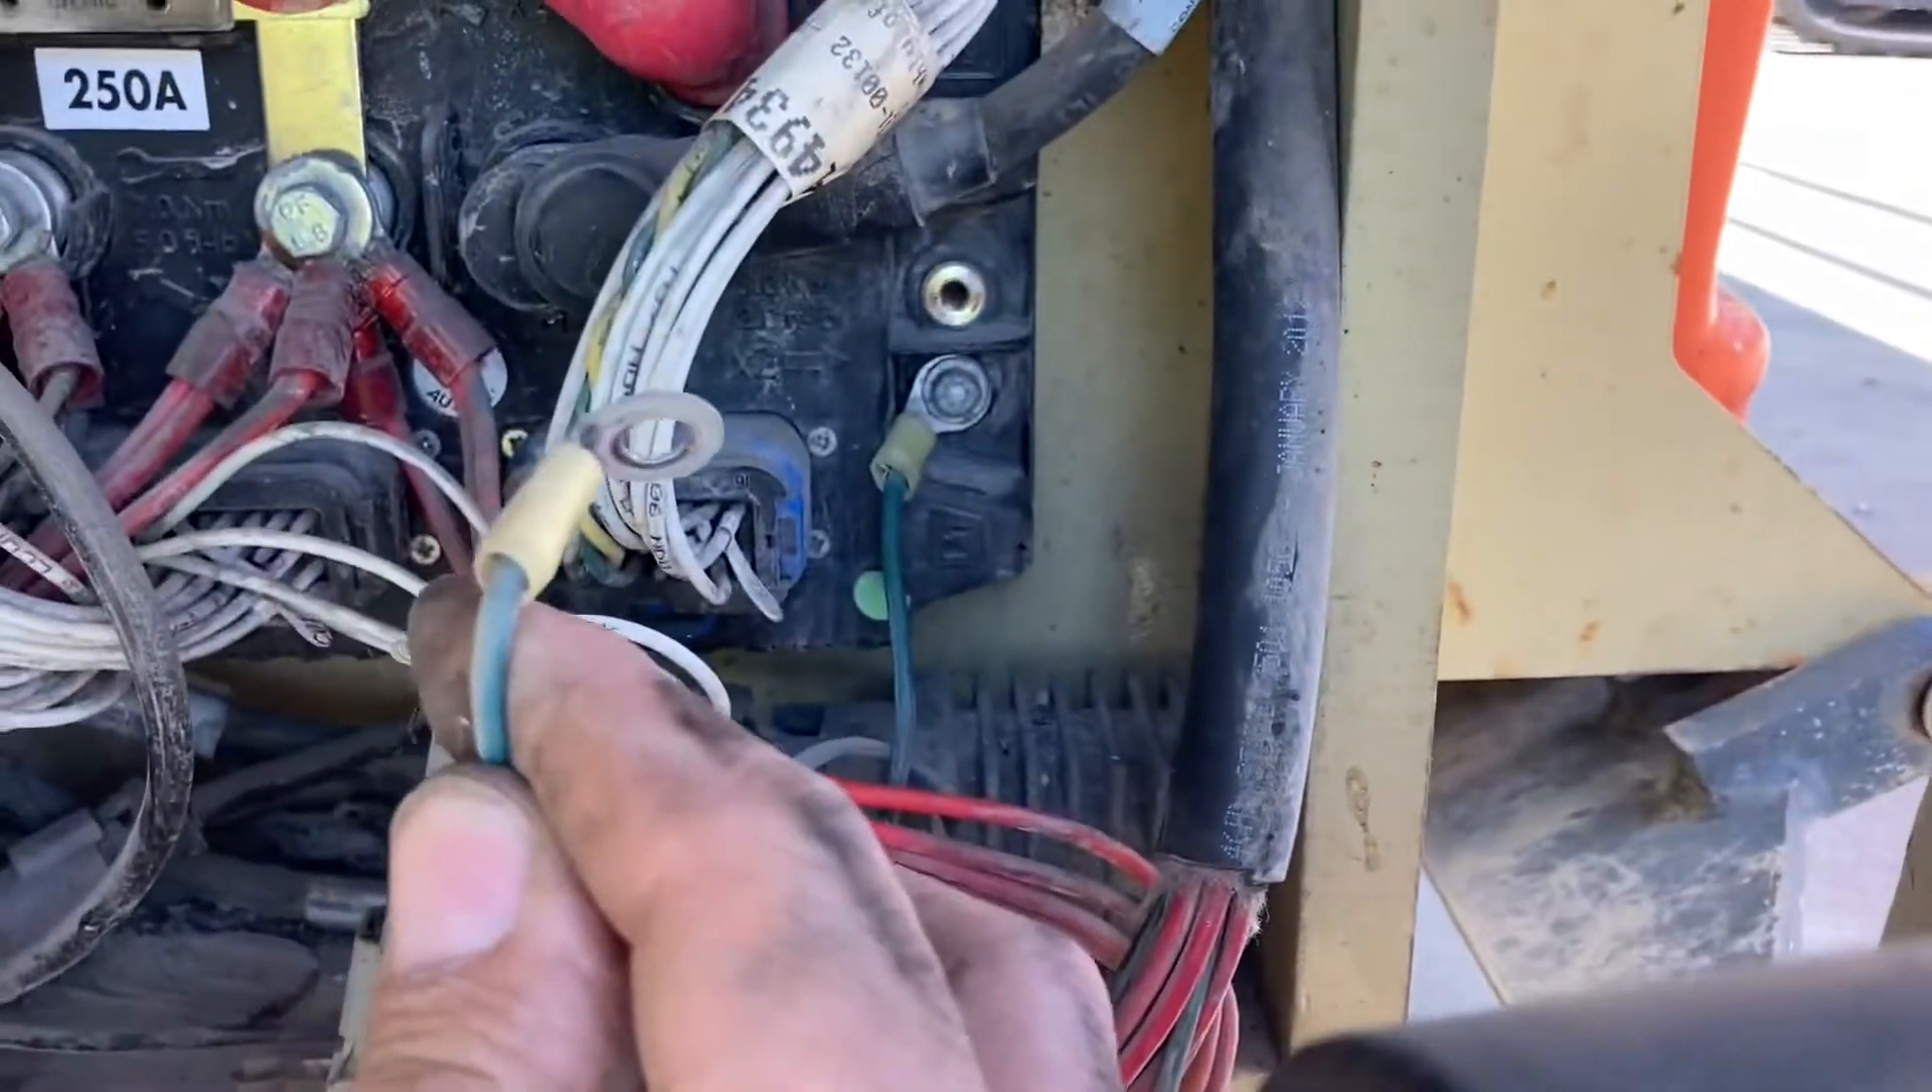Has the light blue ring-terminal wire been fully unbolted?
Yes.